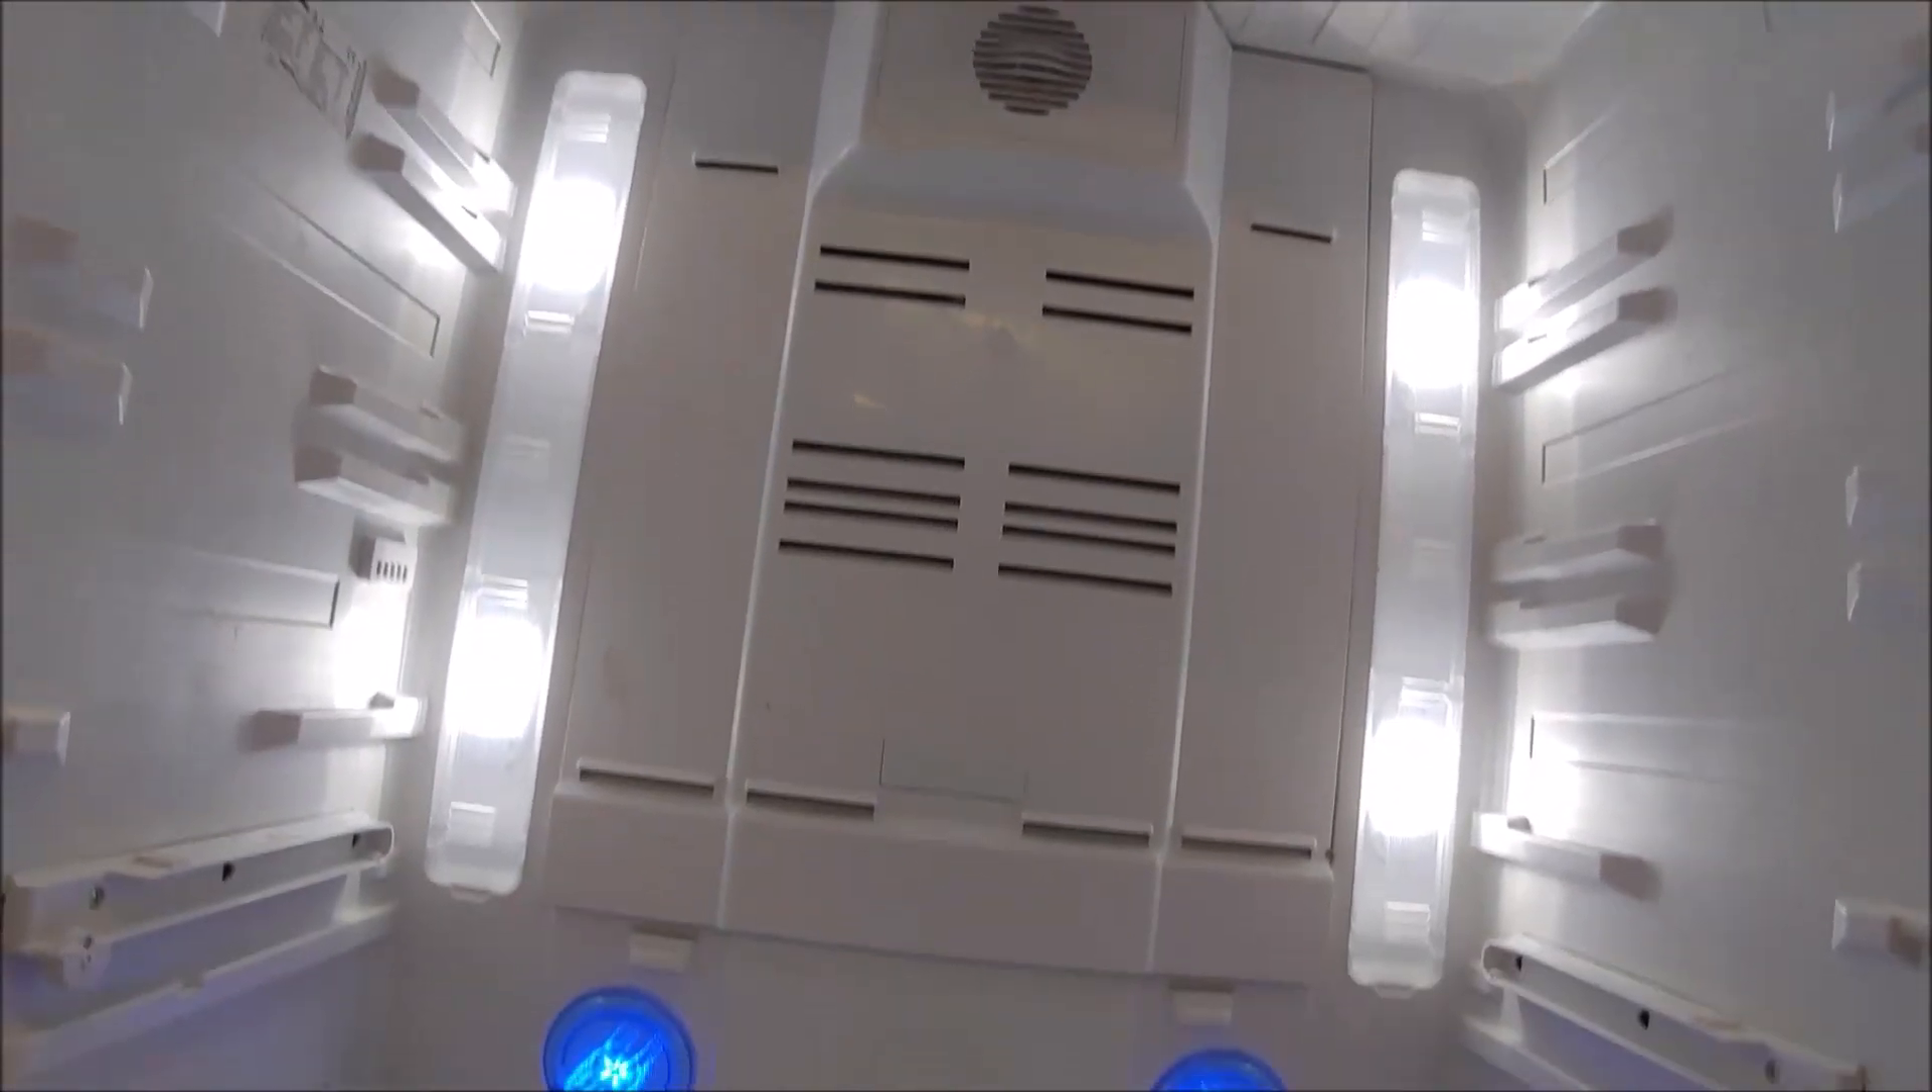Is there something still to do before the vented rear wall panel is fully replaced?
No.